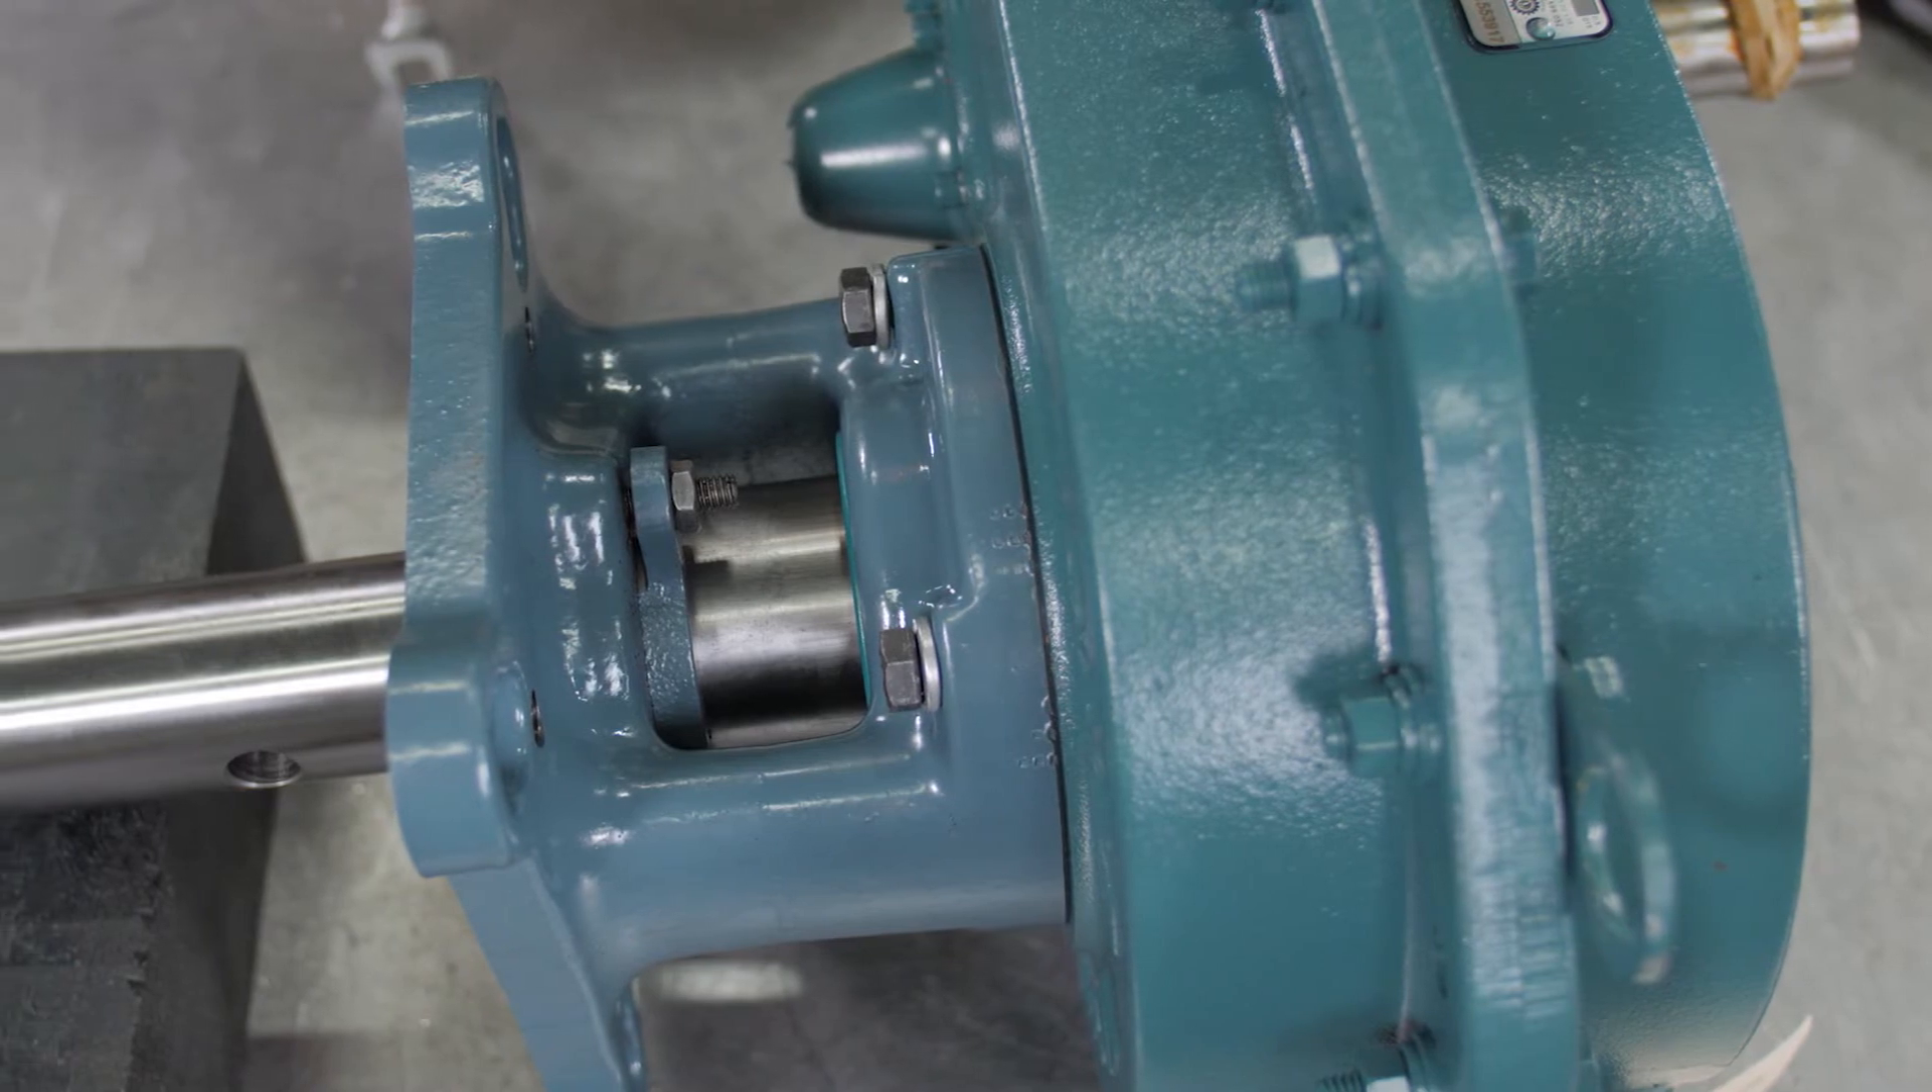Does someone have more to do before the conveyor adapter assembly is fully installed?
No.